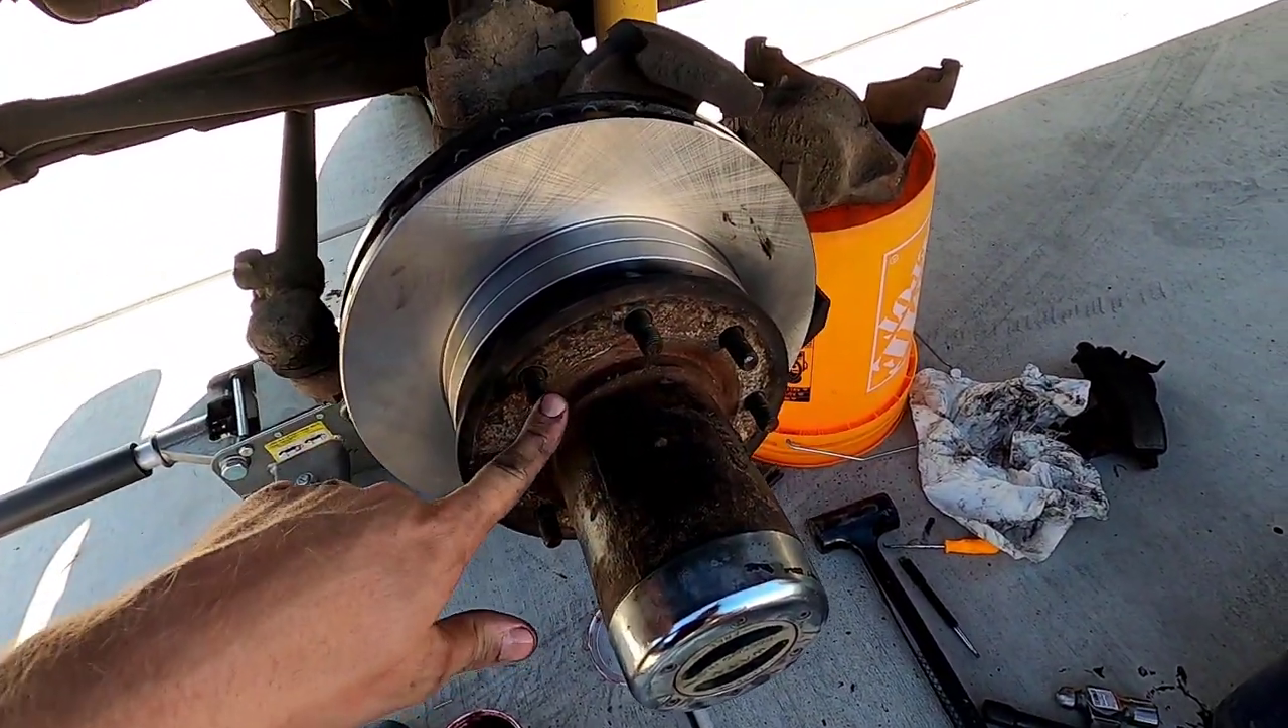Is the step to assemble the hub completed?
Yes.